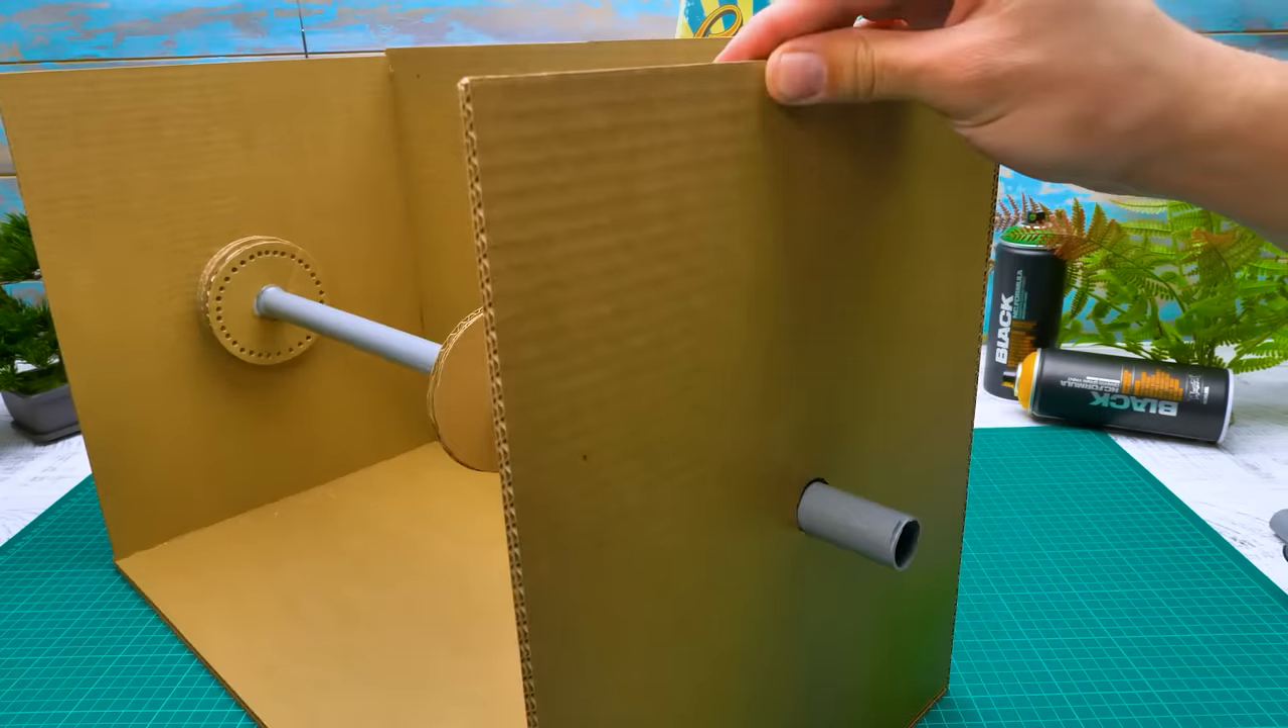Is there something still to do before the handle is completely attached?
Yes.